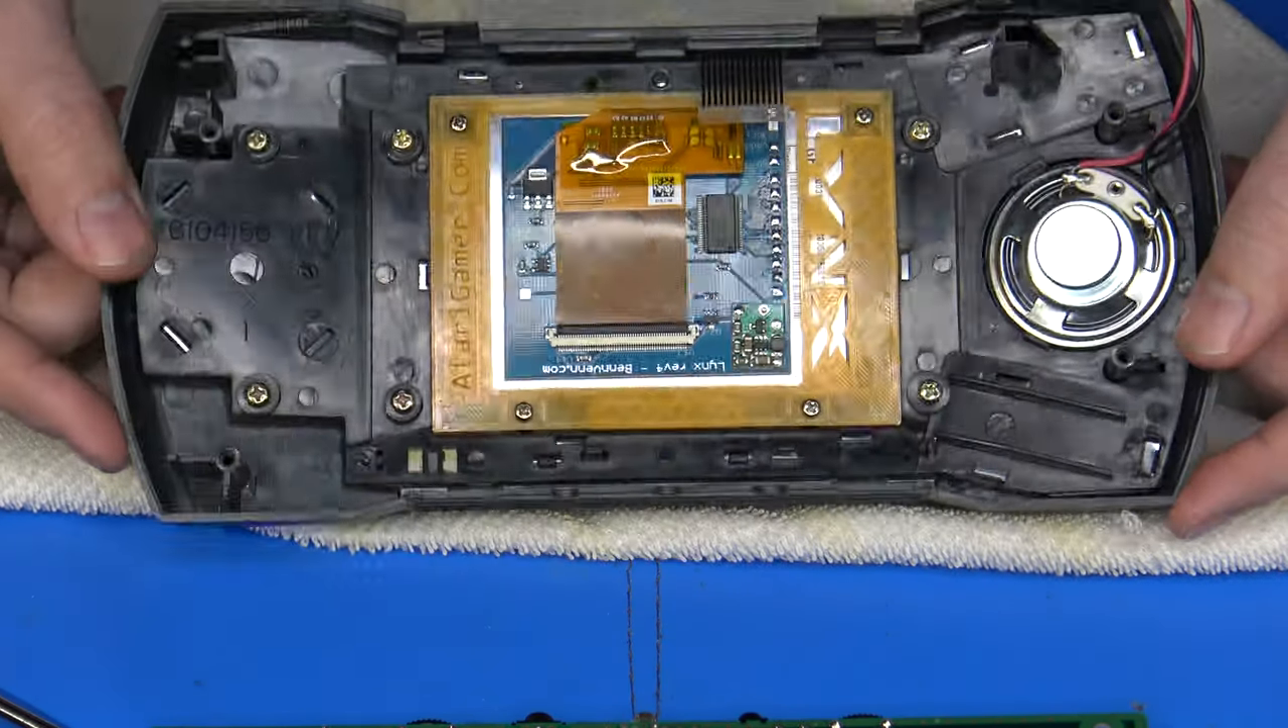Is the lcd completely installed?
Yes.